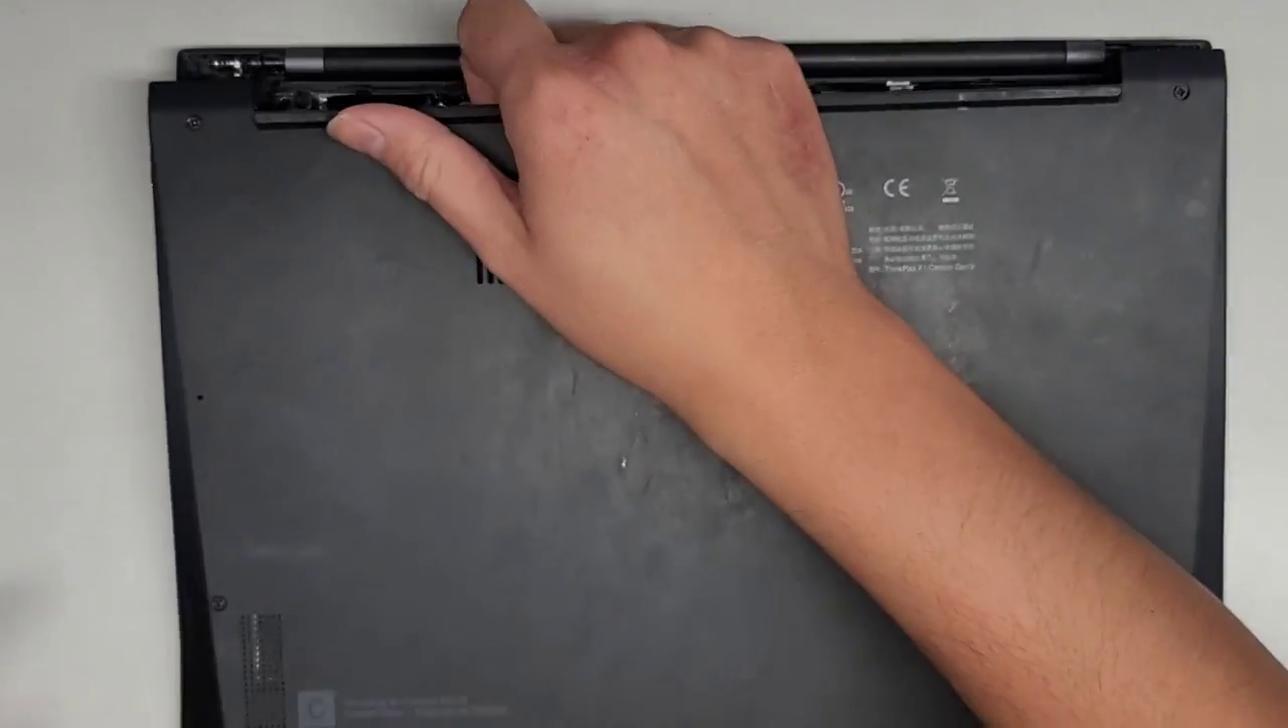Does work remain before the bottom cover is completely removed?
Yes.